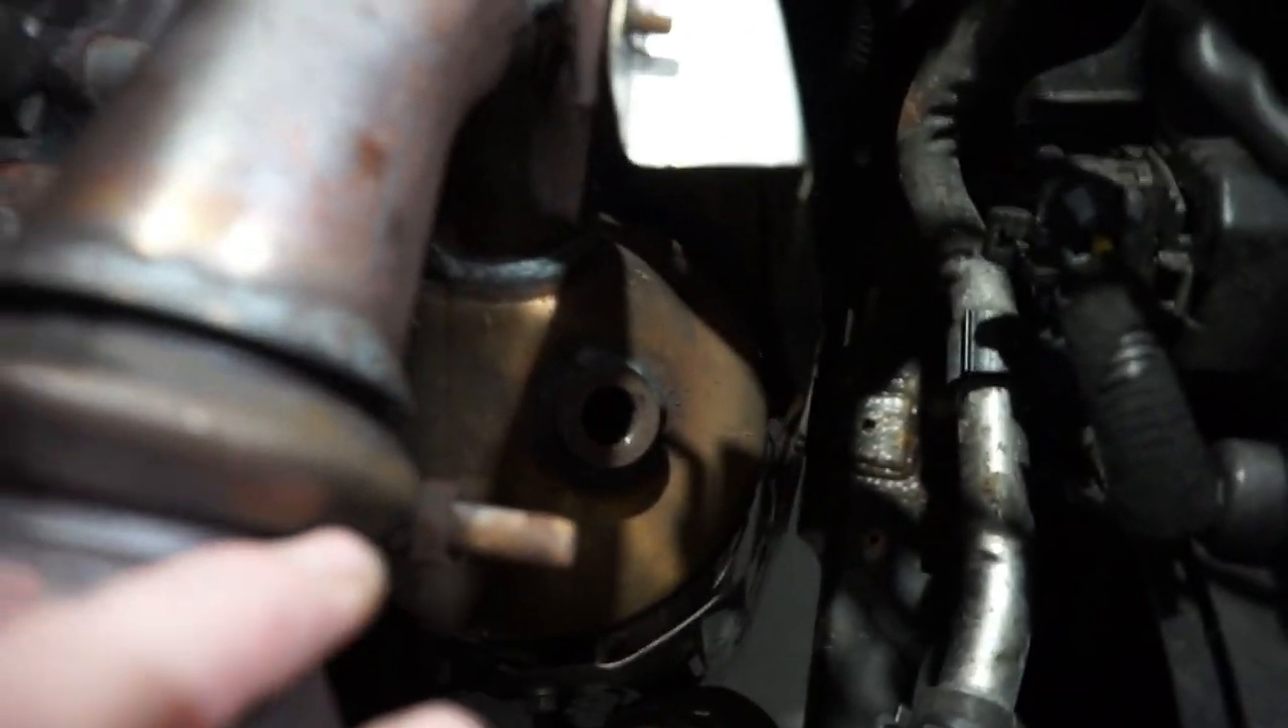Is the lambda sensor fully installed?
No.